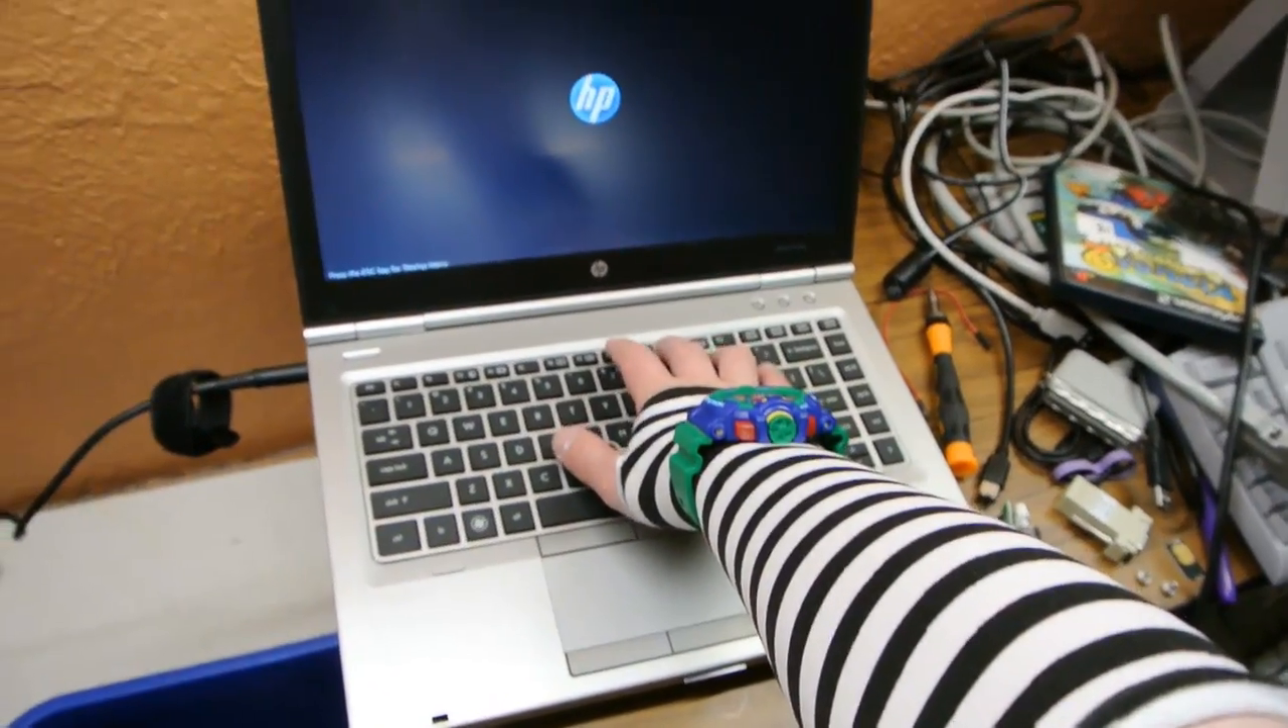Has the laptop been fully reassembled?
Yes.